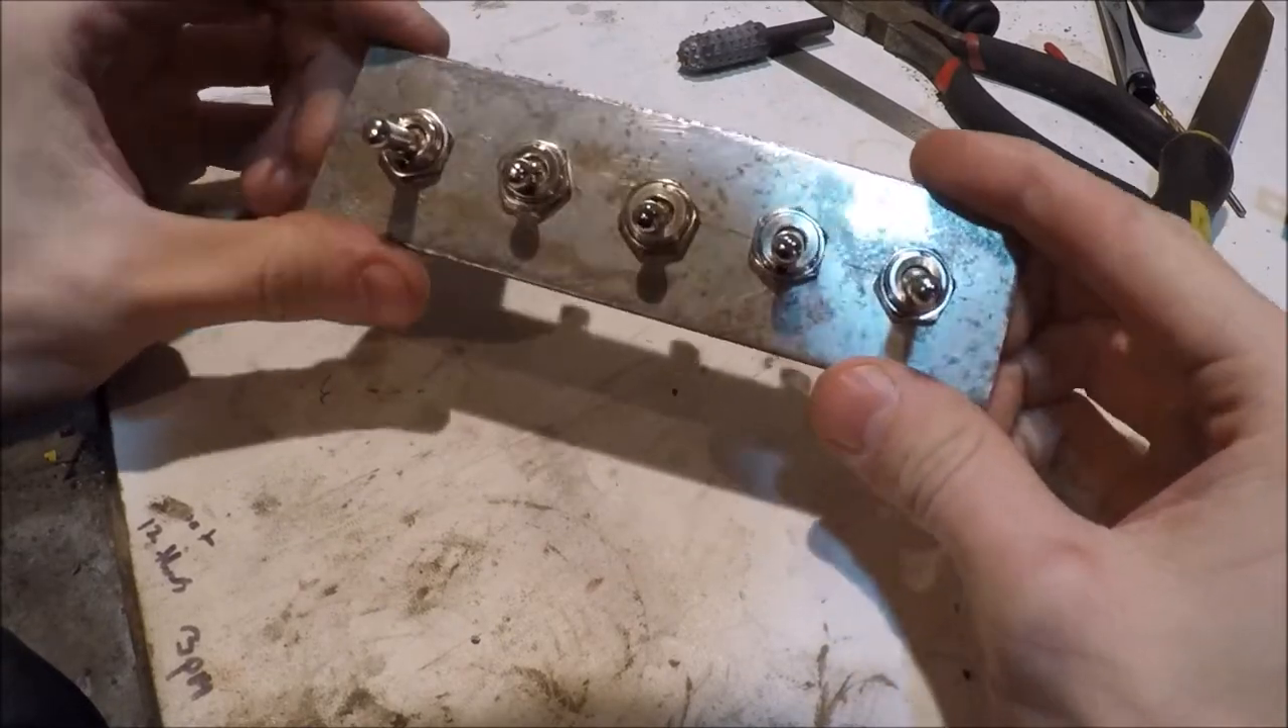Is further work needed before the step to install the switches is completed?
No.